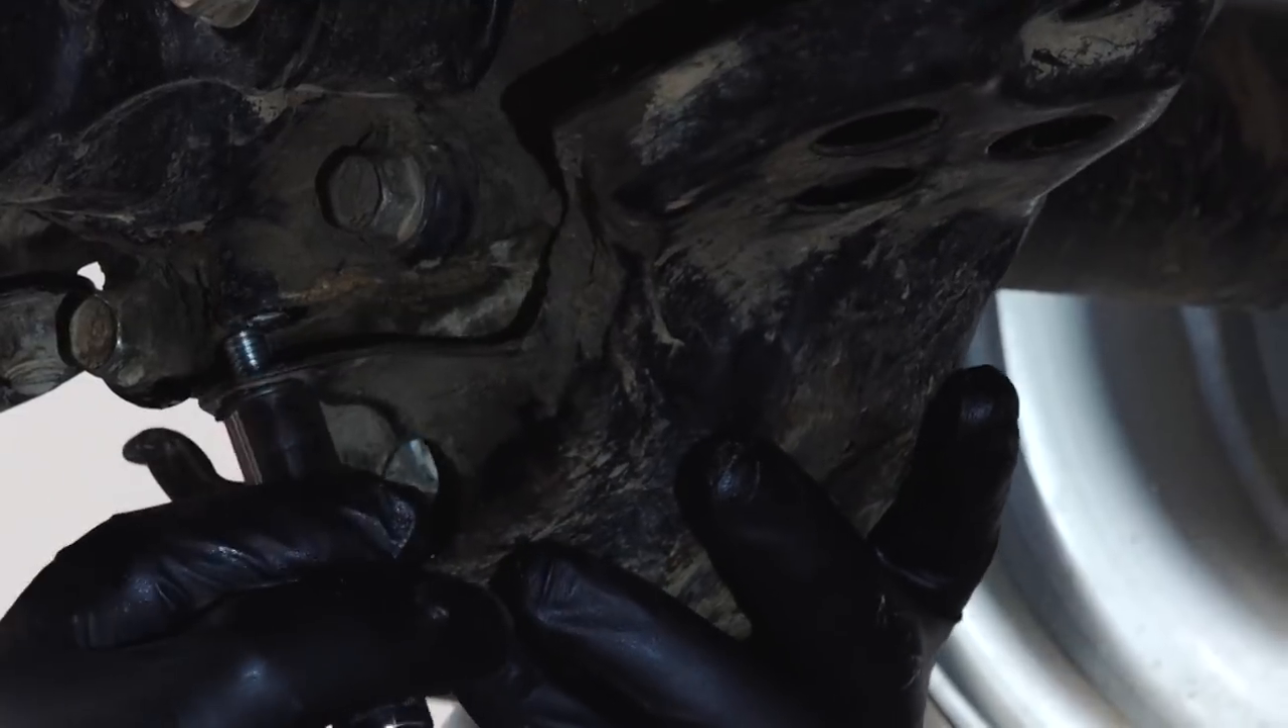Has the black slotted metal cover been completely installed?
No.